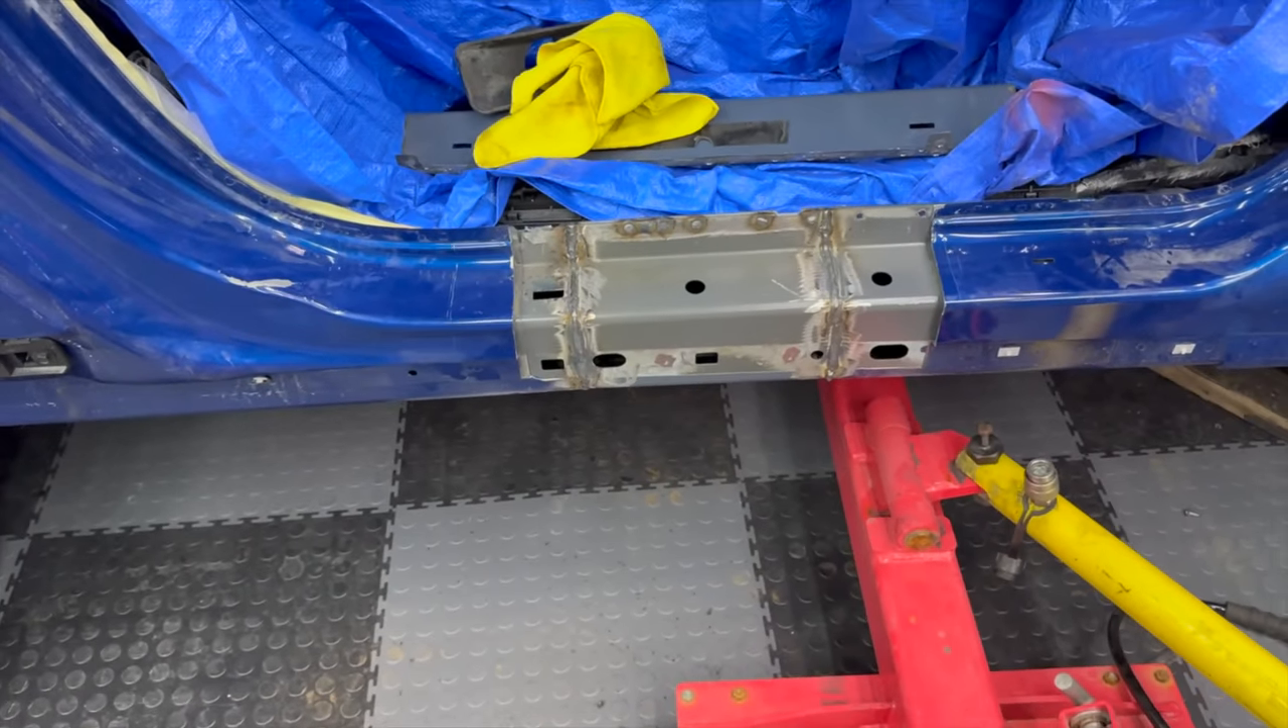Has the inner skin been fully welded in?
Yes.